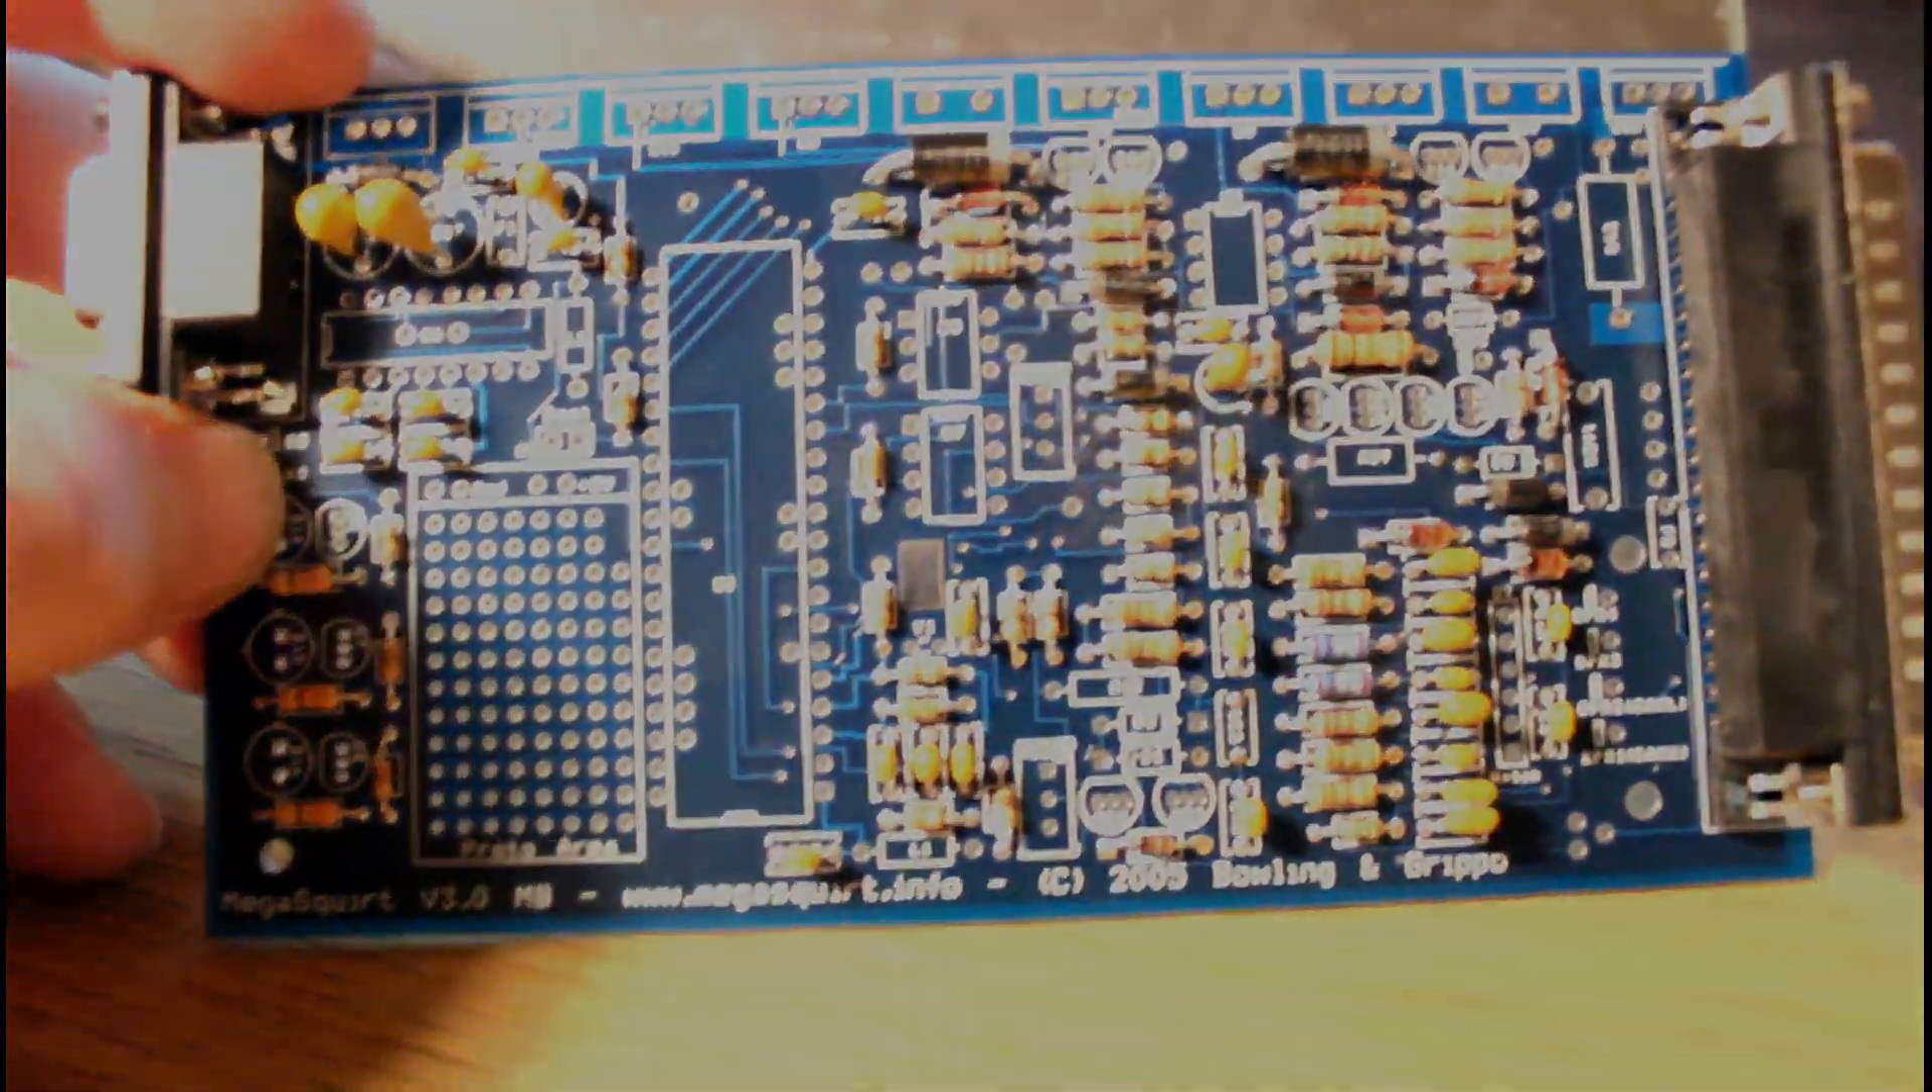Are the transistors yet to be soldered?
Yes.